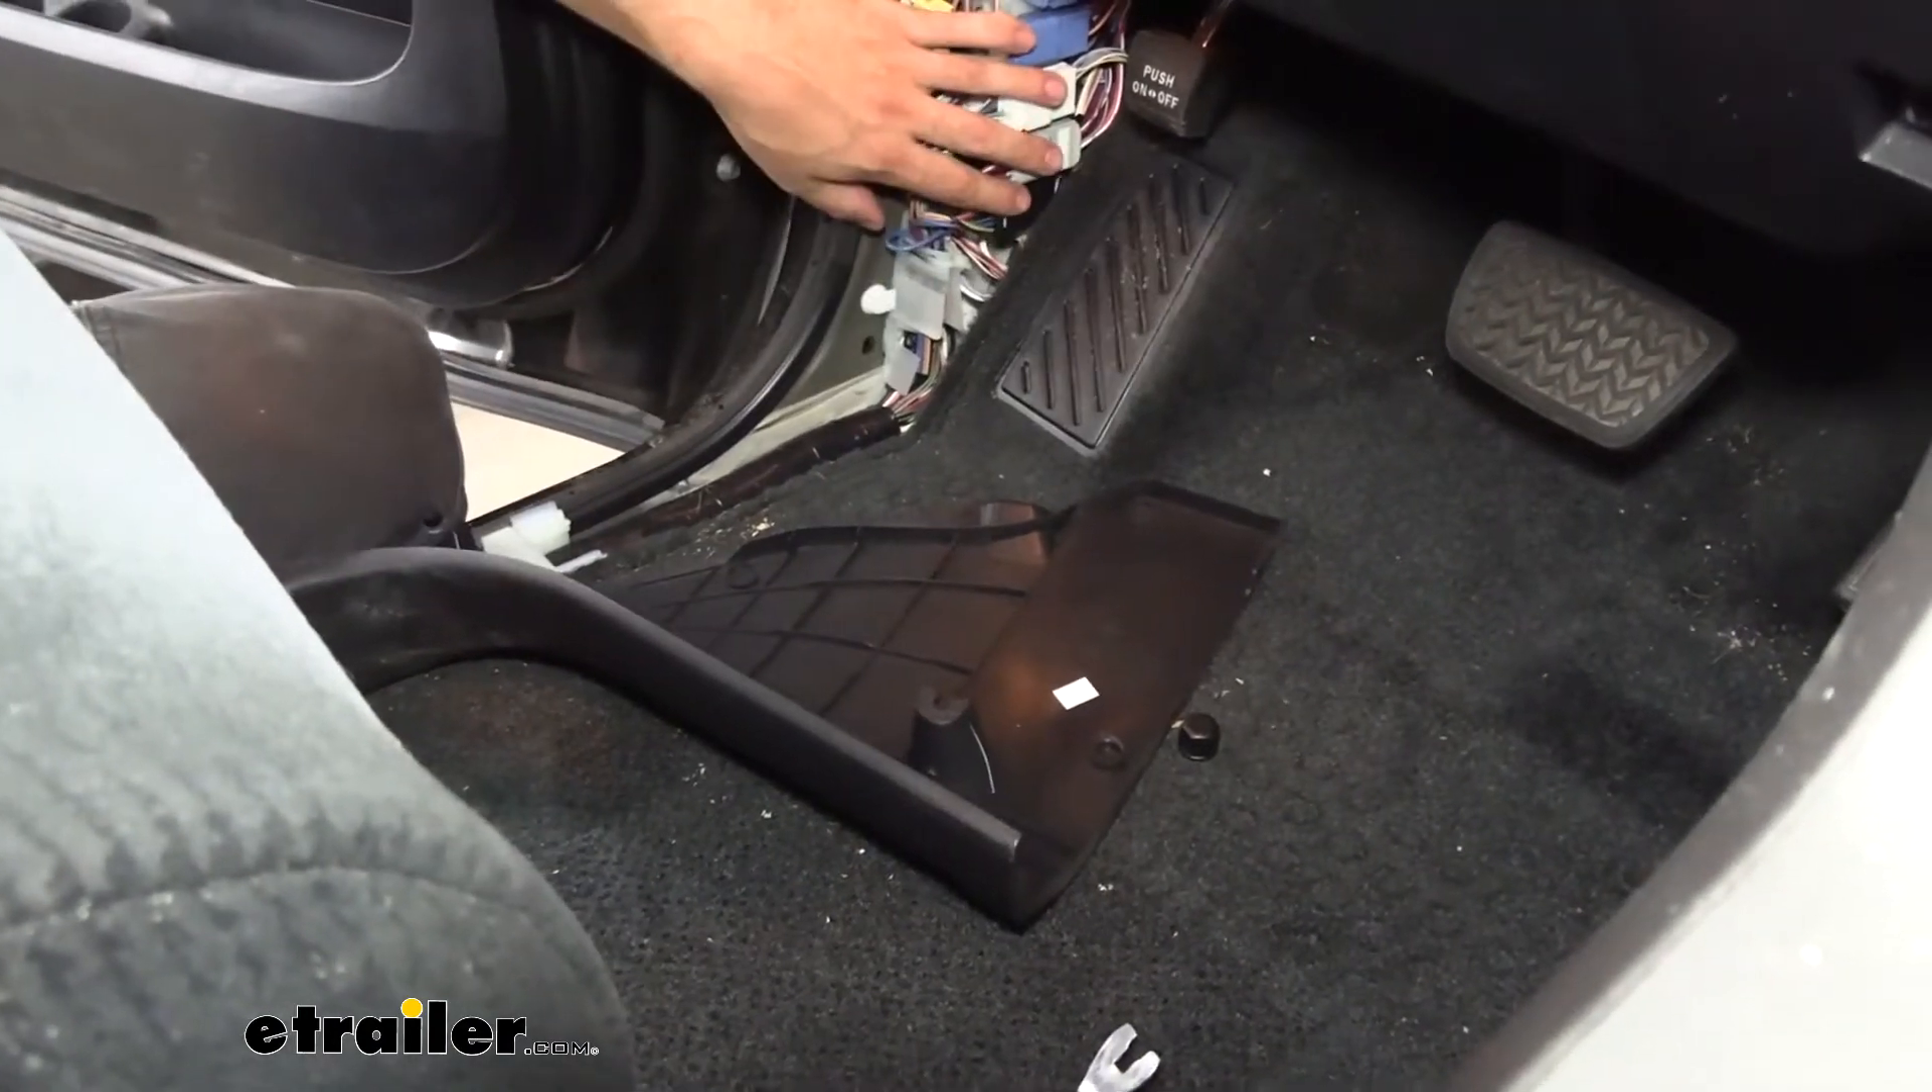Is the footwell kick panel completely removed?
Yes.